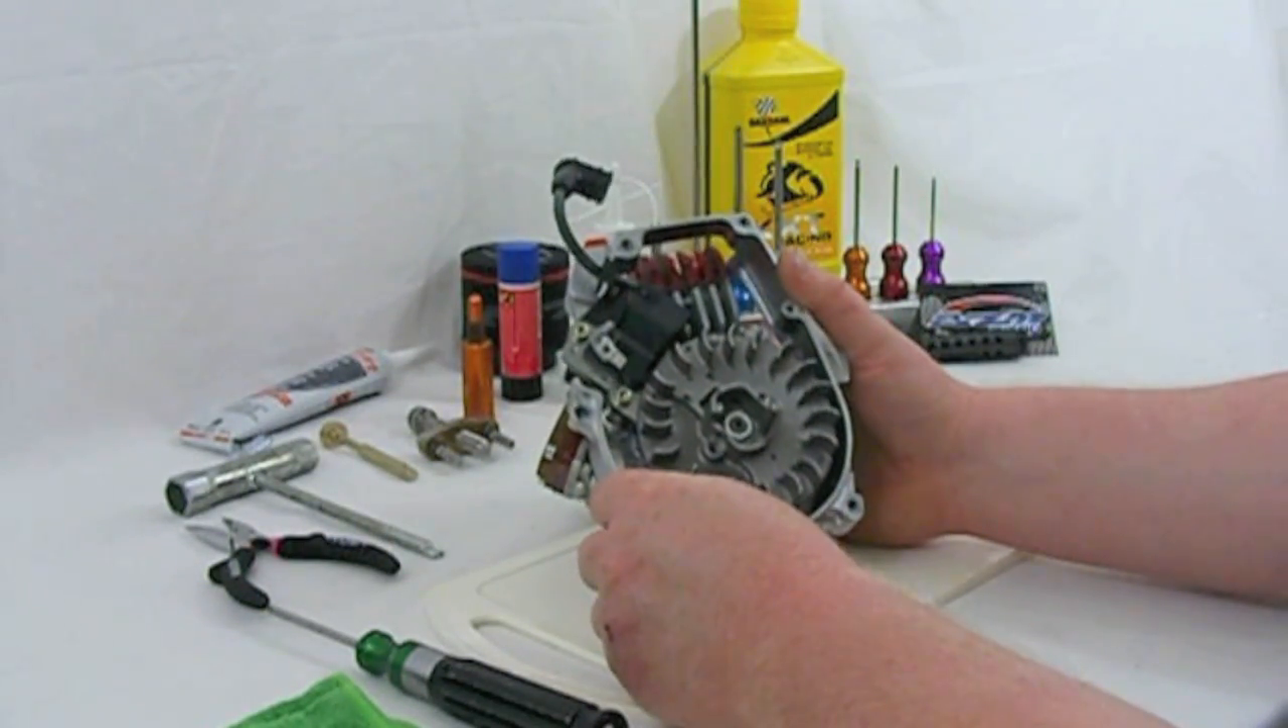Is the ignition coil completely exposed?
Yes.